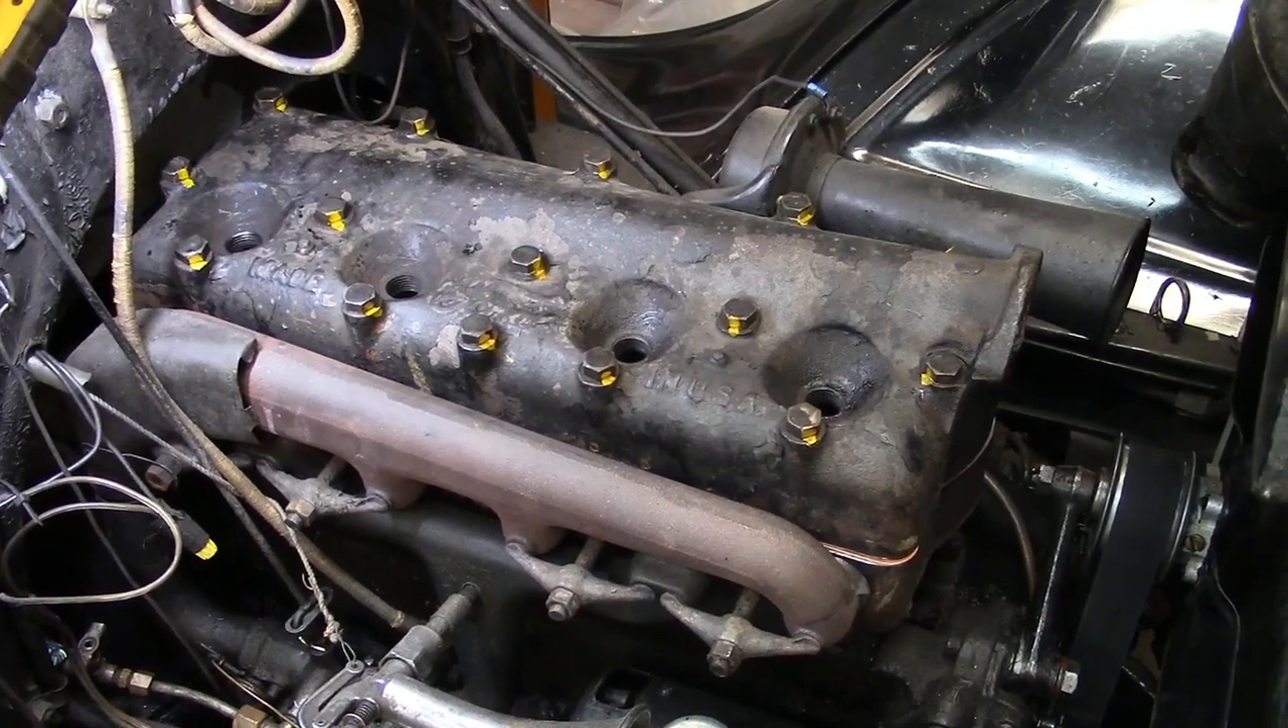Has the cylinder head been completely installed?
Yes.